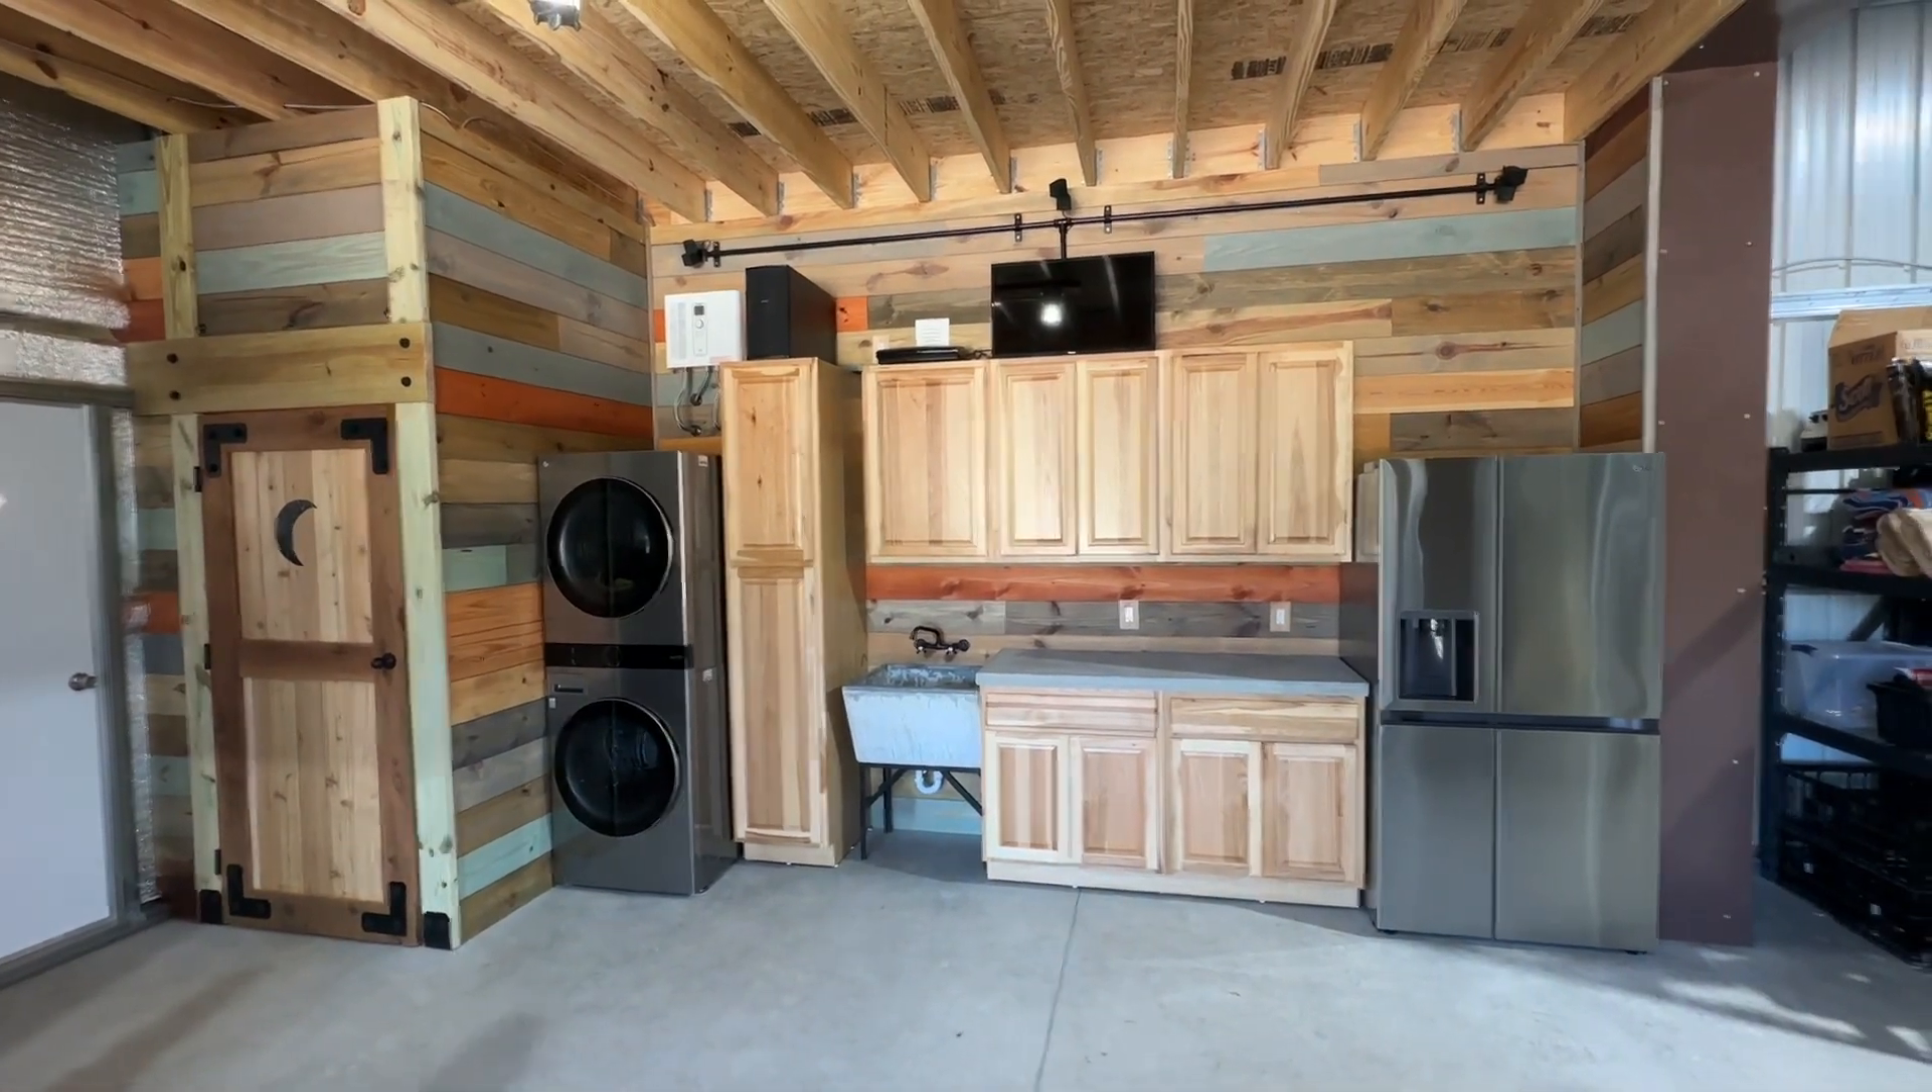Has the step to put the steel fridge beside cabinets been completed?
Yes.